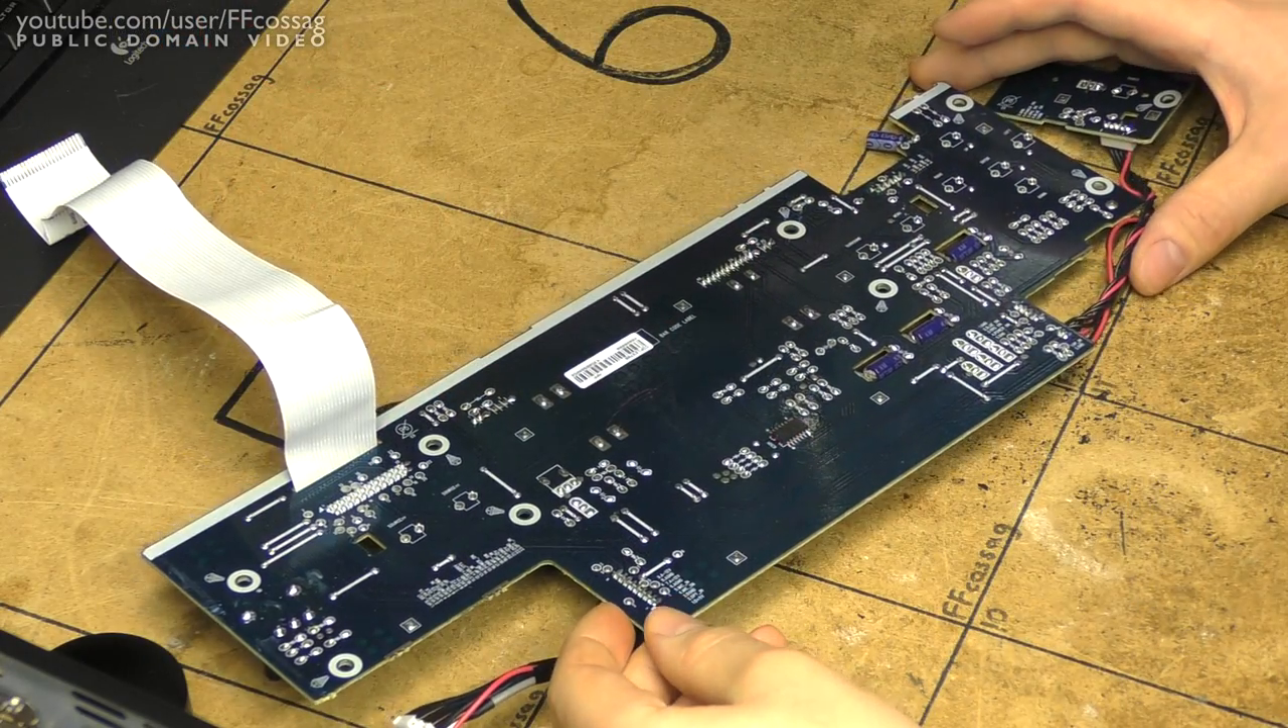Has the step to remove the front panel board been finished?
Yes.